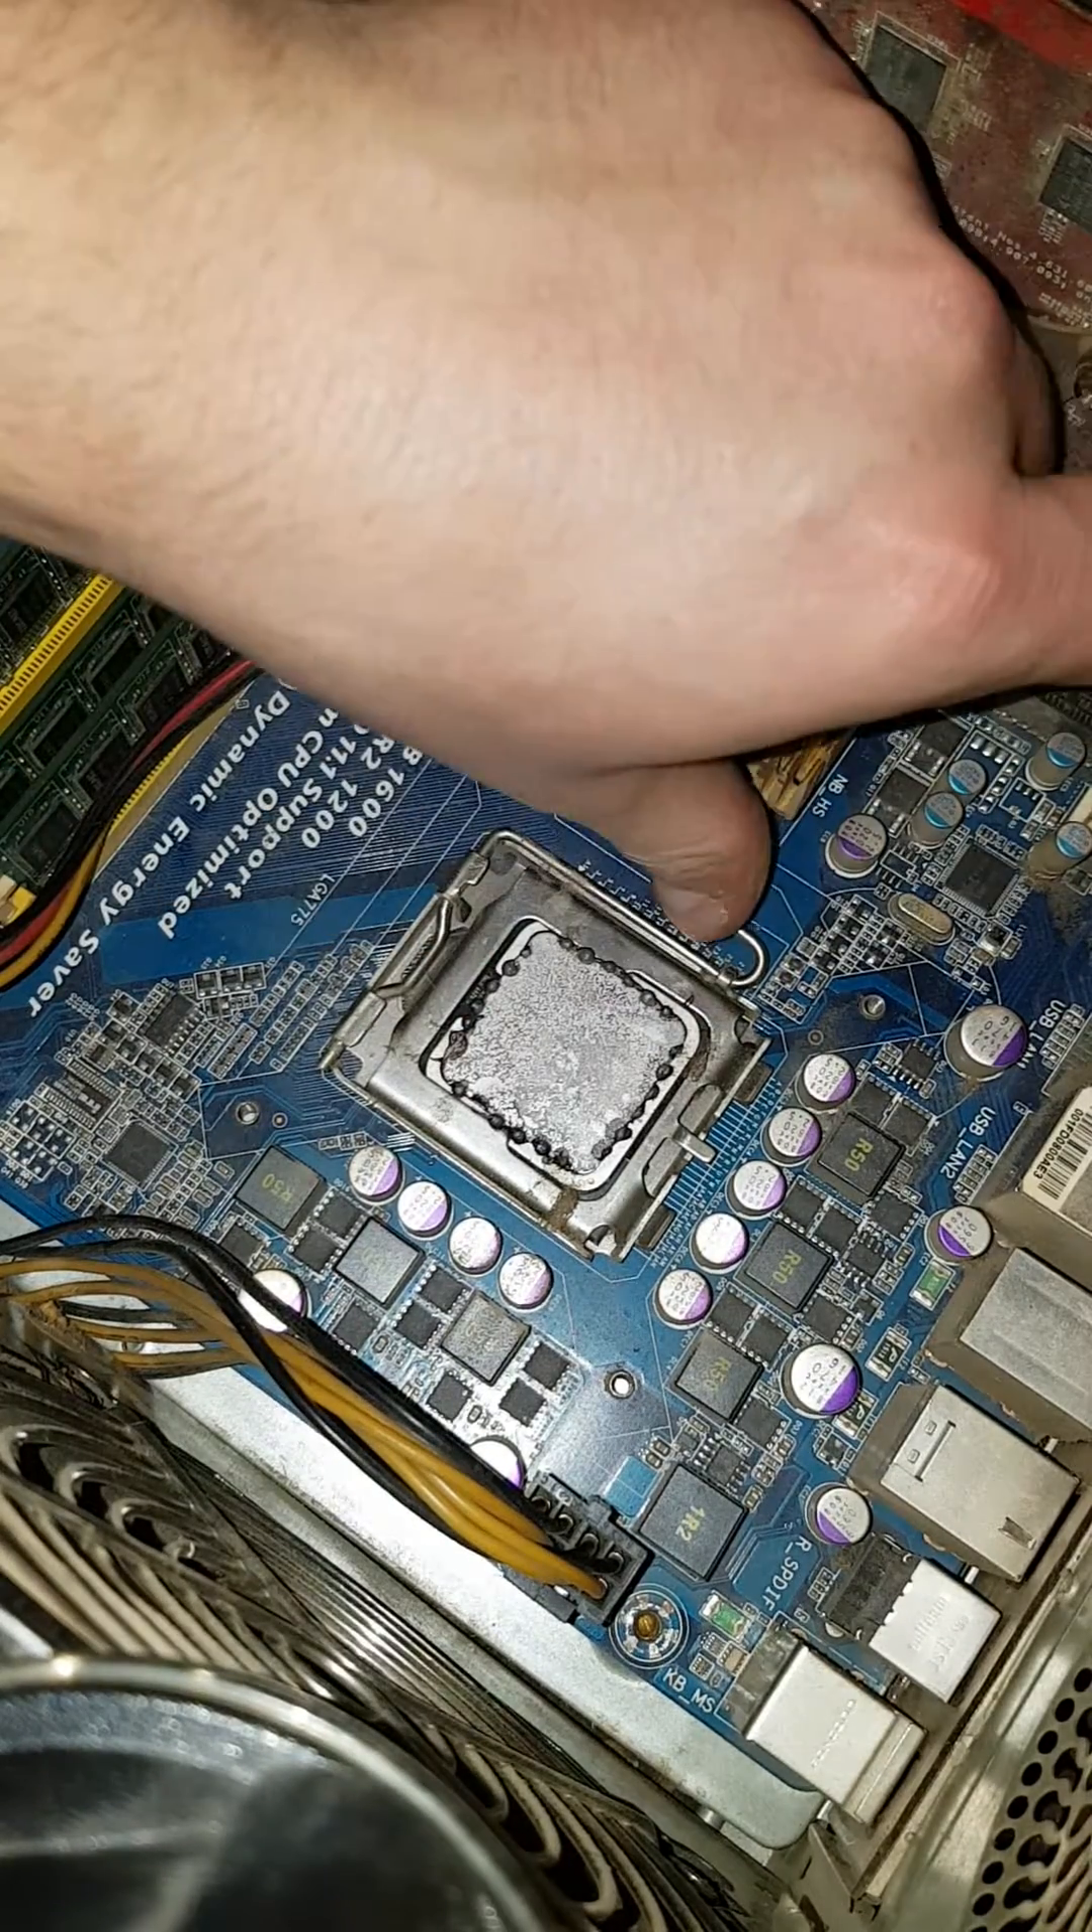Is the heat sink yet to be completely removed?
No.